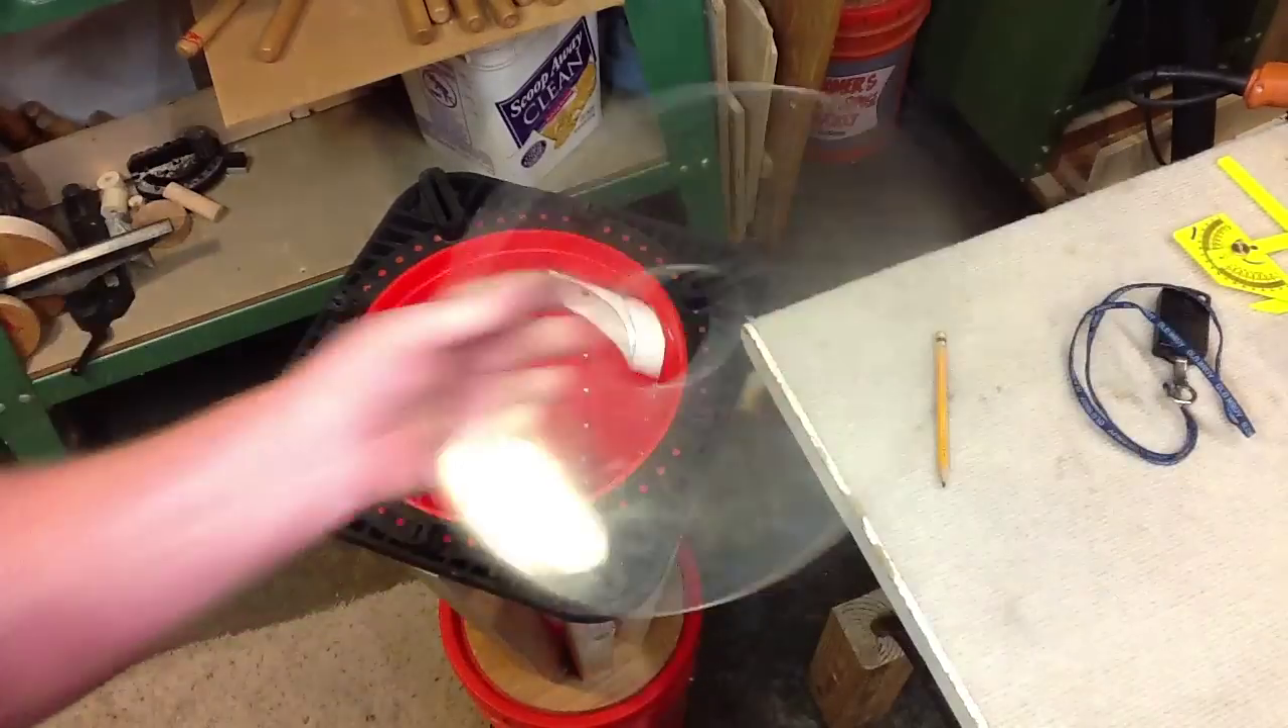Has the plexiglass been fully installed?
No.